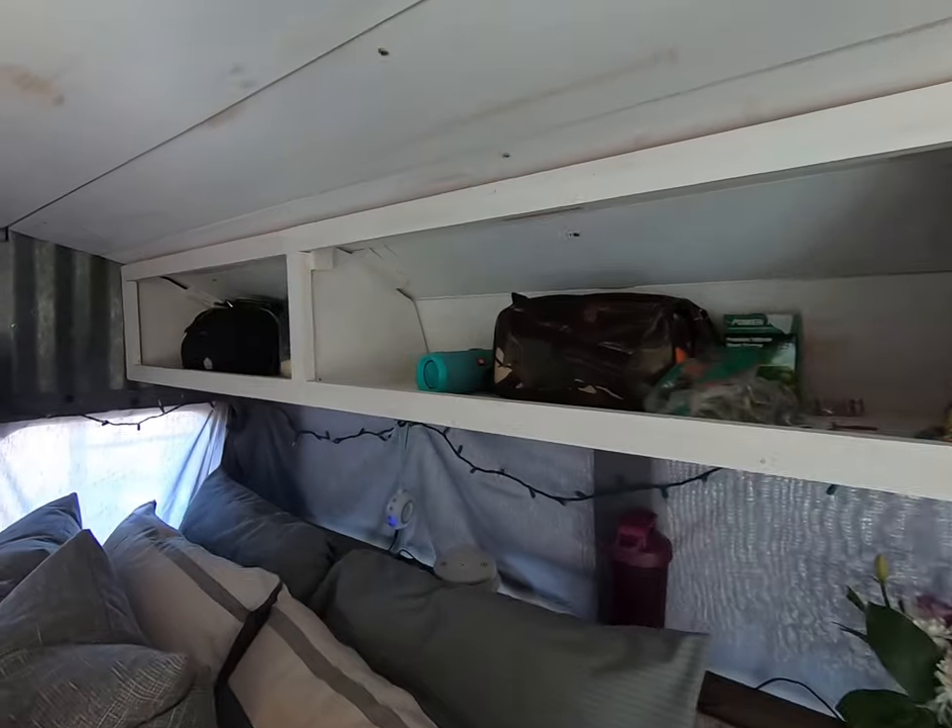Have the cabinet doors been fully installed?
No.